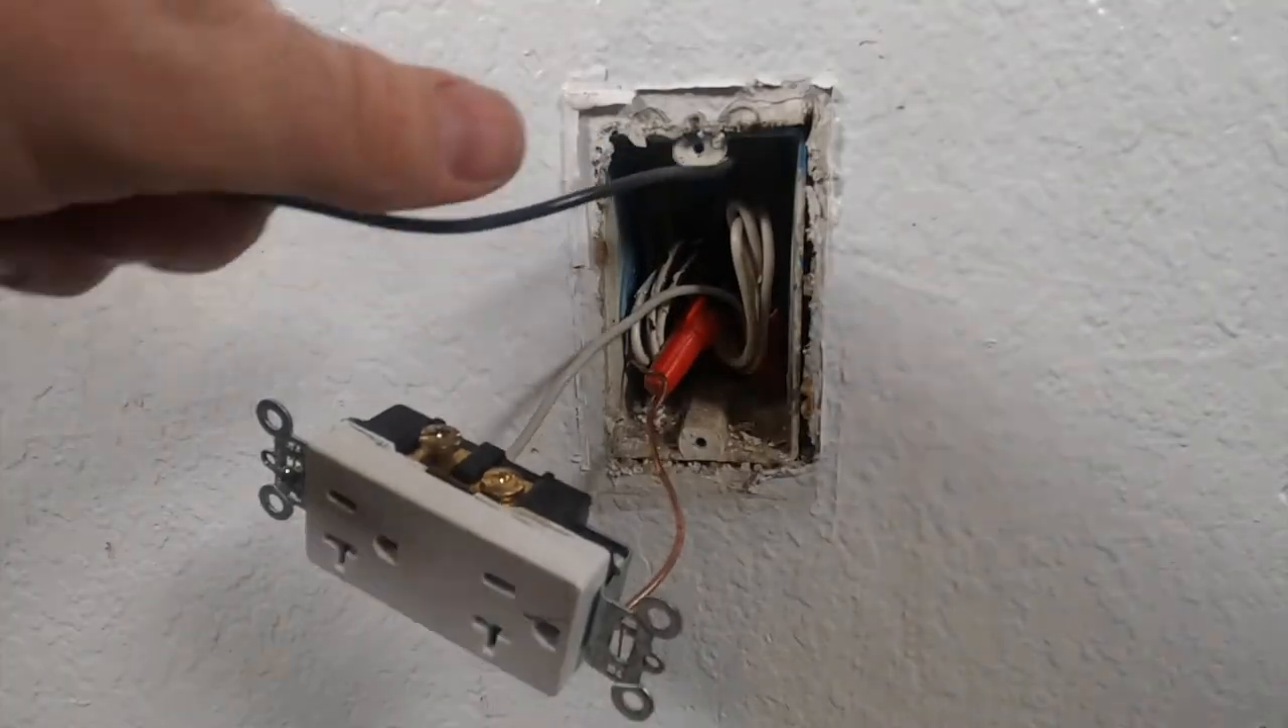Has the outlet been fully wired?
No.